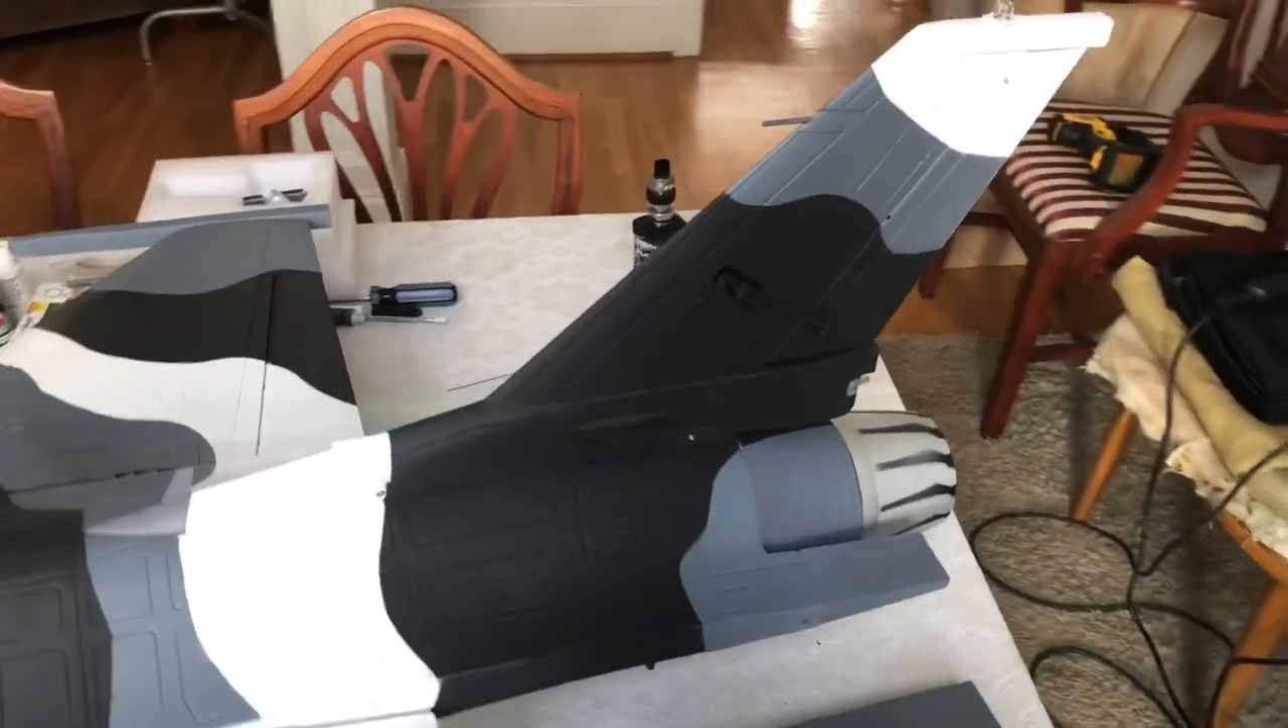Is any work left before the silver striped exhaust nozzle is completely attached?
No.